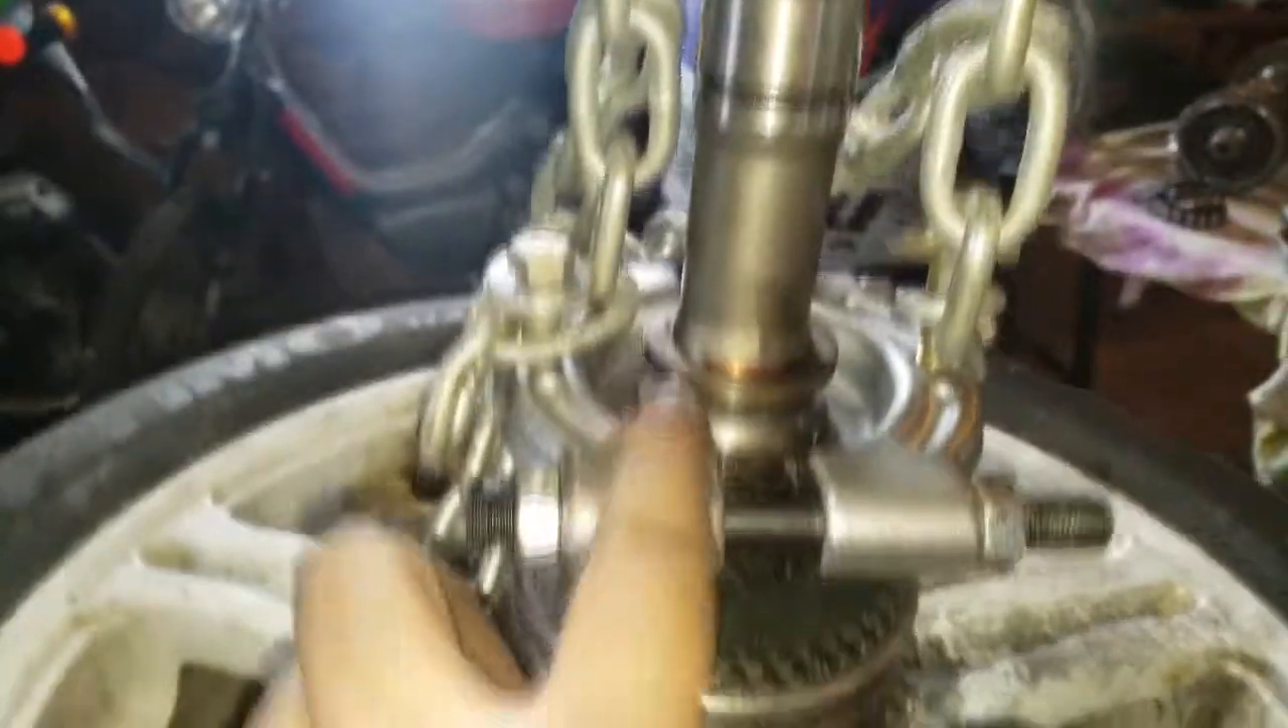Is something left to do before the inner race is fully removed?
Yes.